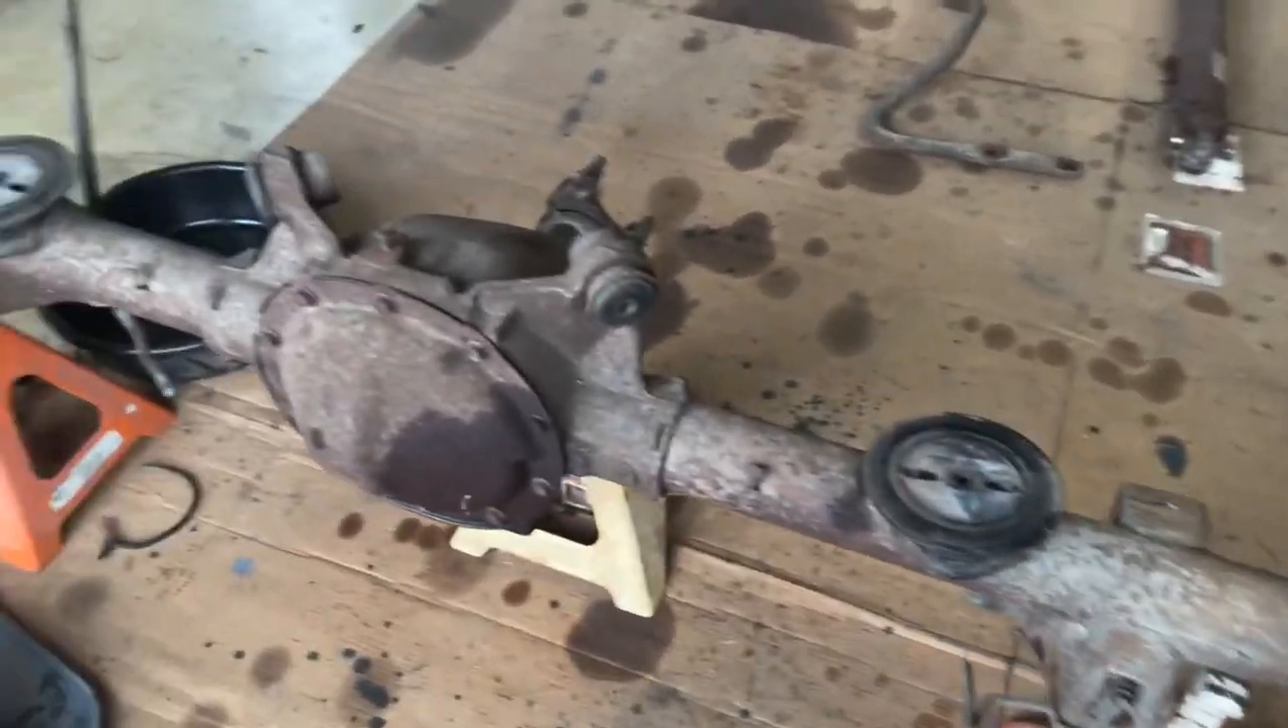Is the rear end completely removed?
Yes.